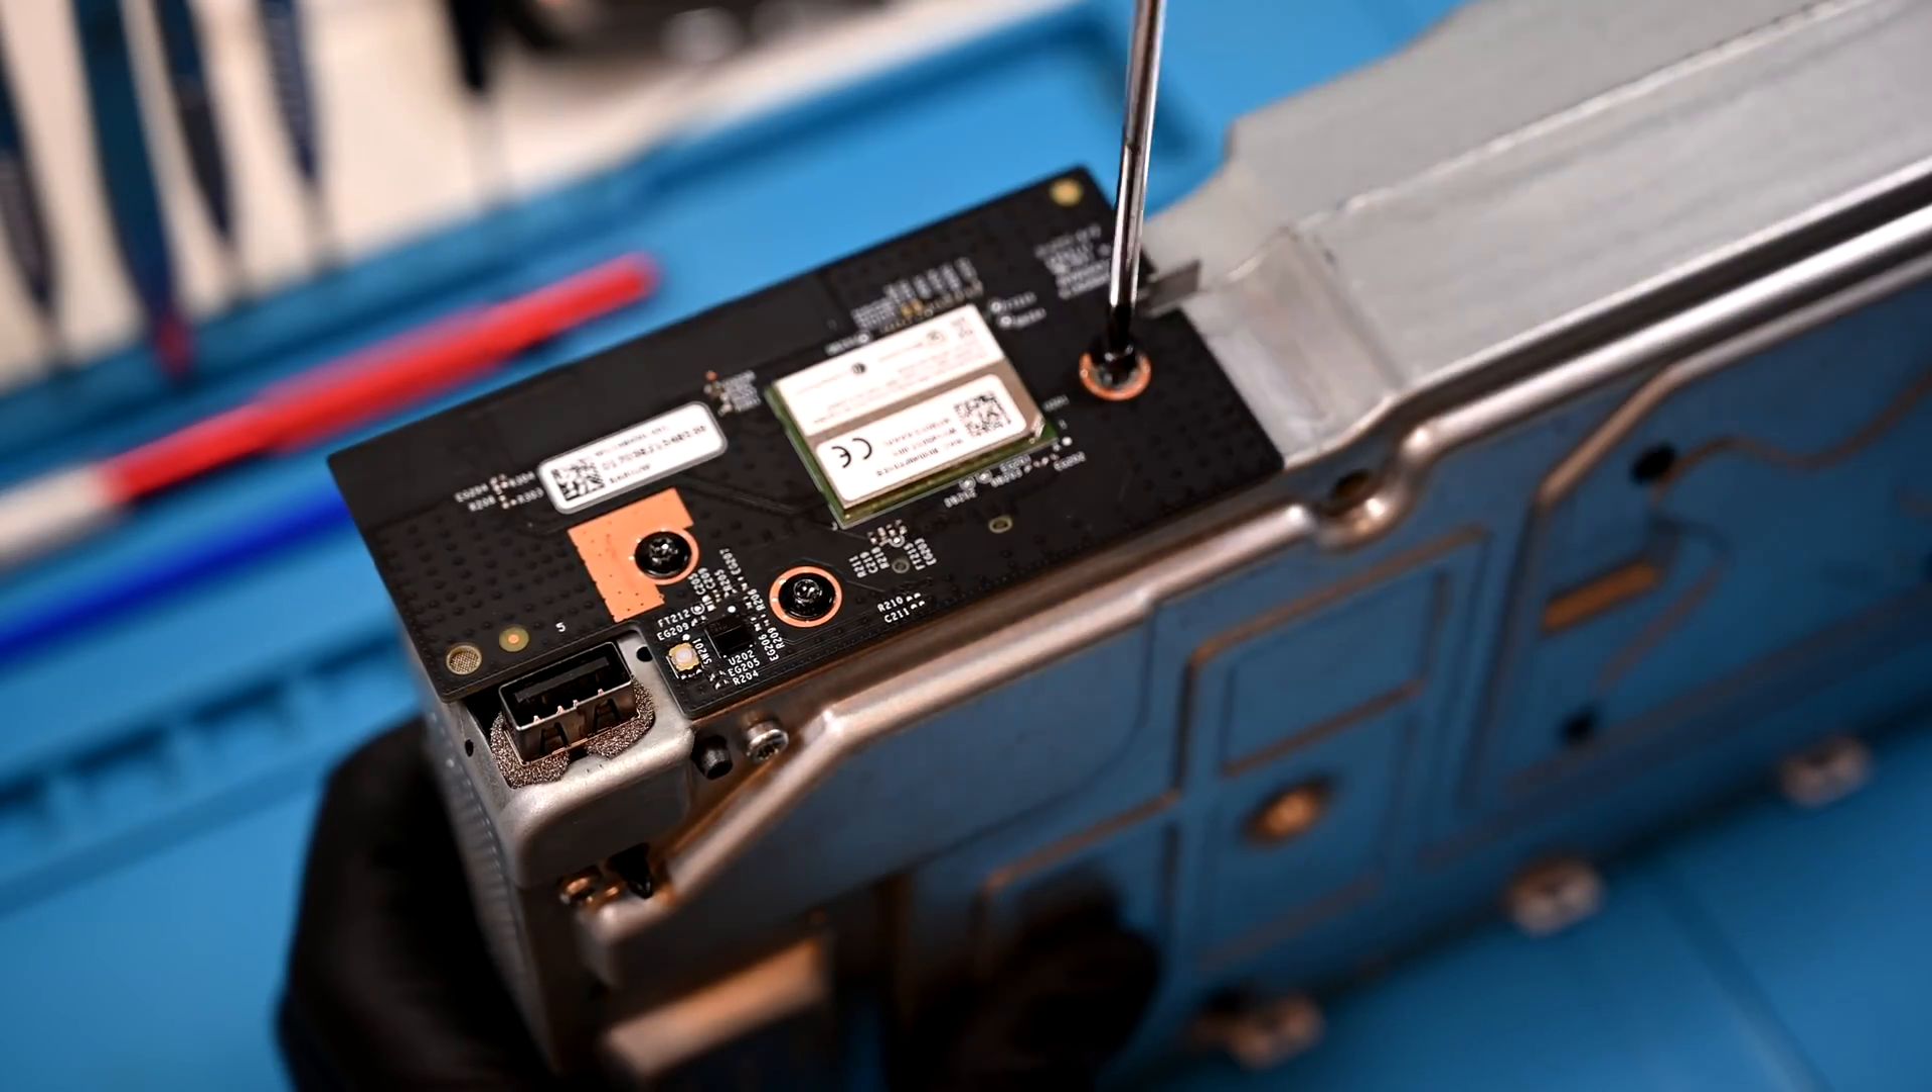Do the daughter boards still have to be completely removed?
Yes.